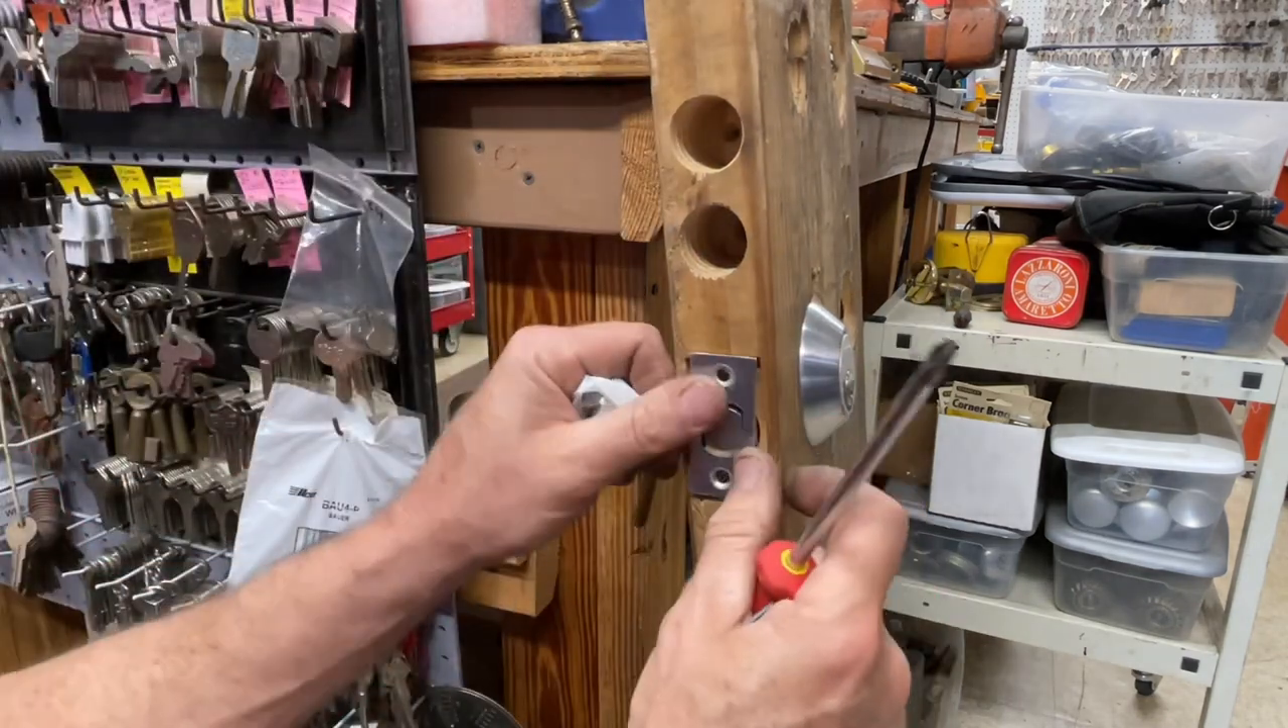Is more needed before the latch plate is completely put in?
Yes.